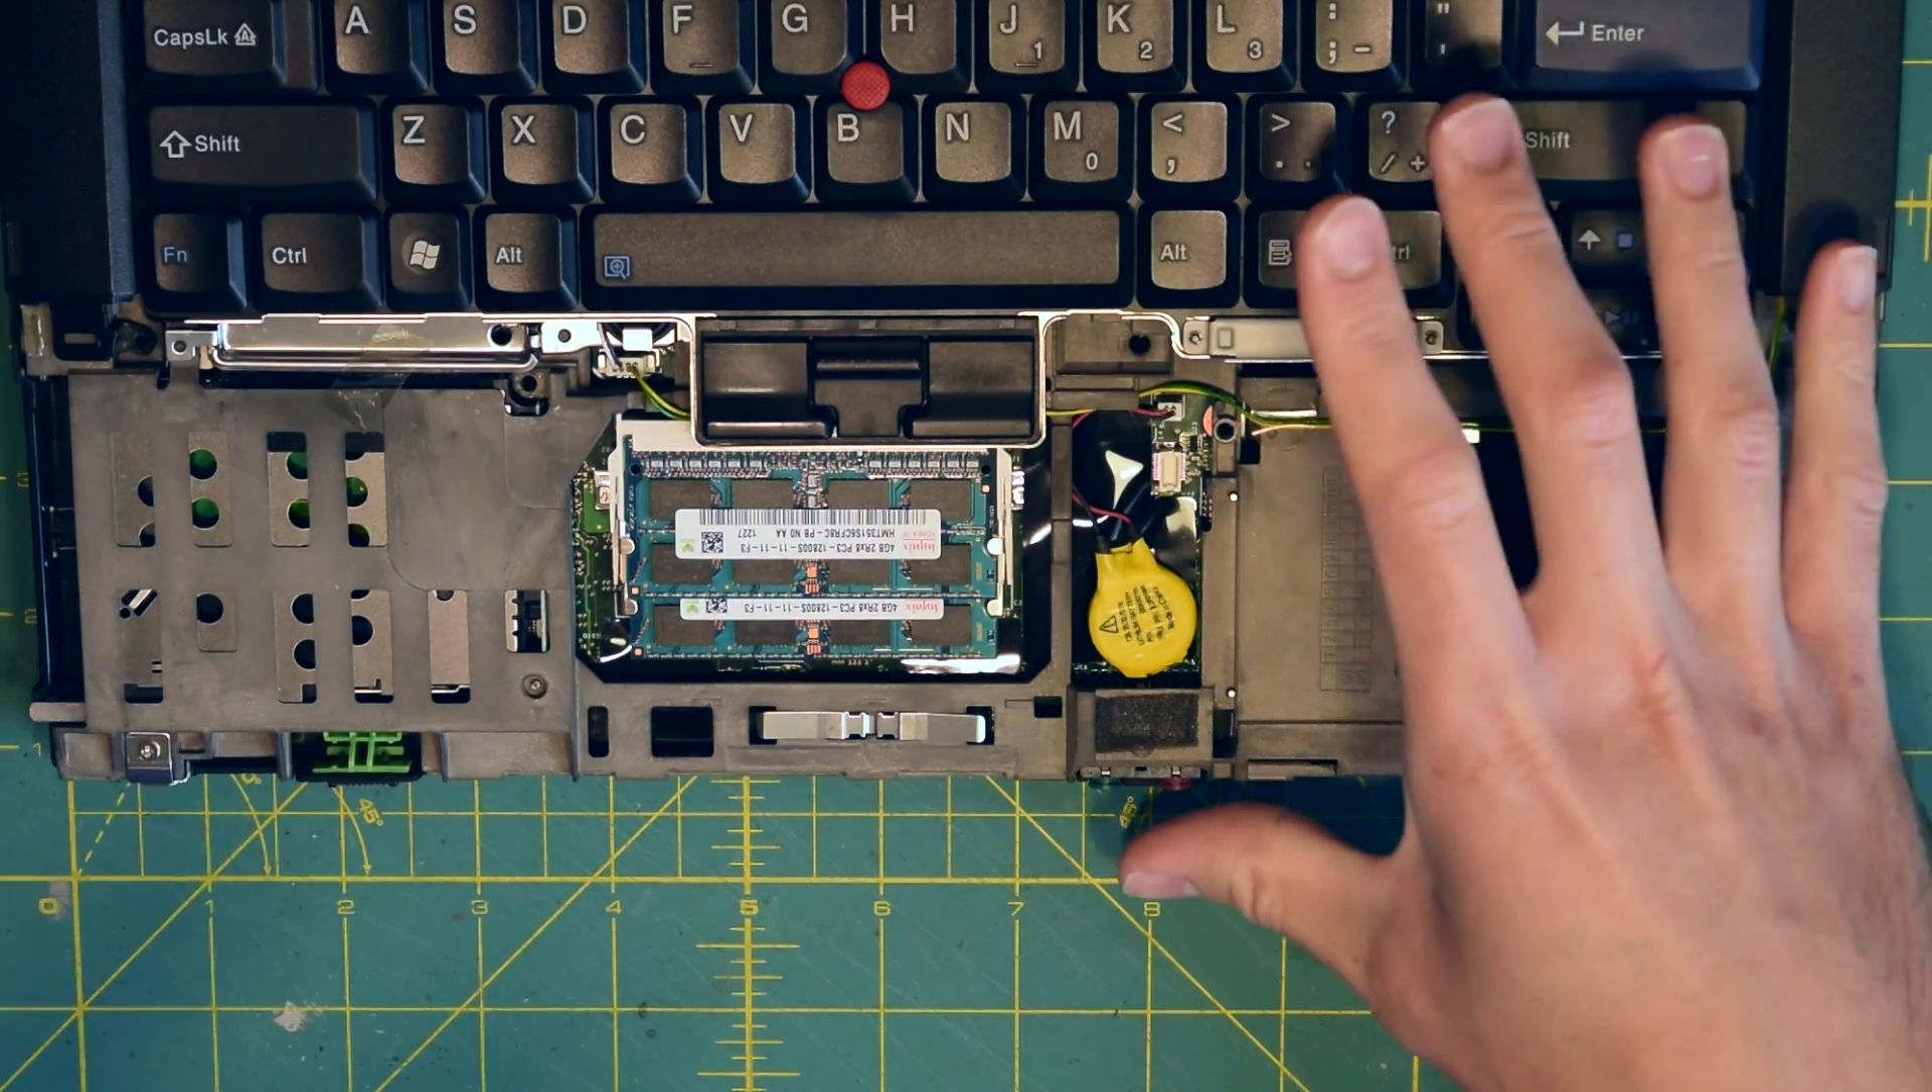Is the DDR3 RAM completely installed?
Yes.